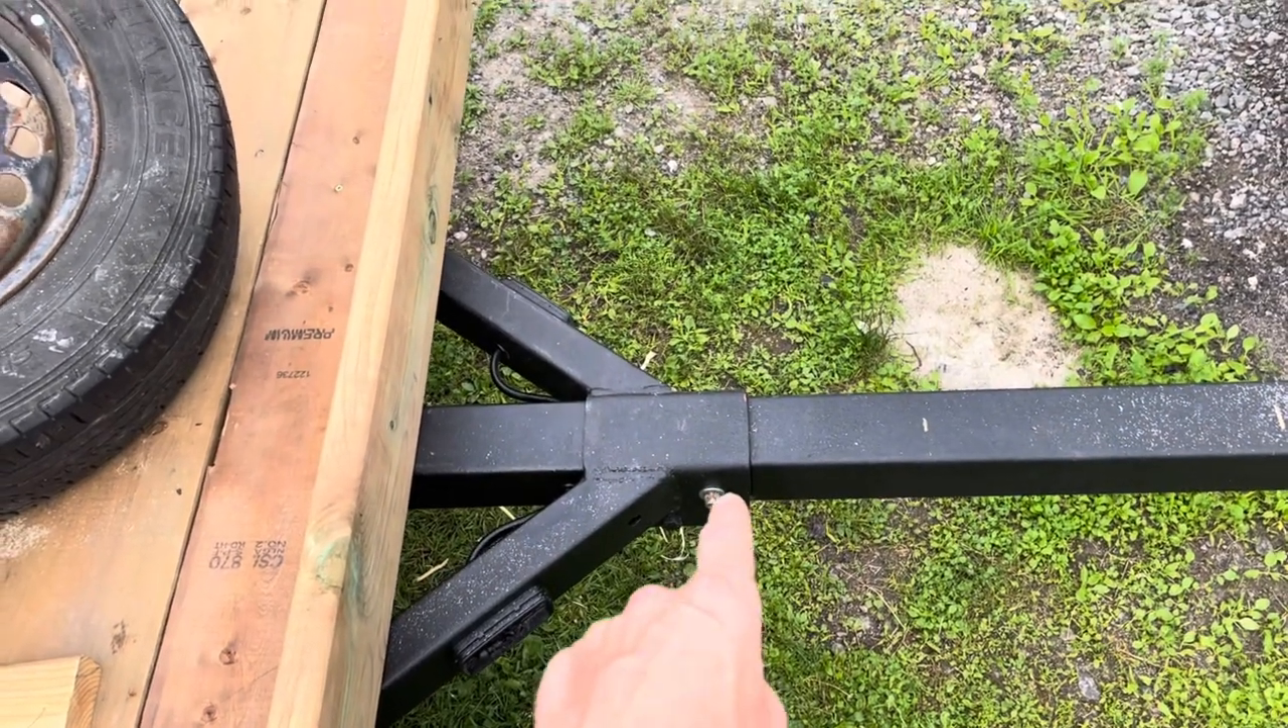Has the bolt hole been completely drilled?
Yes.